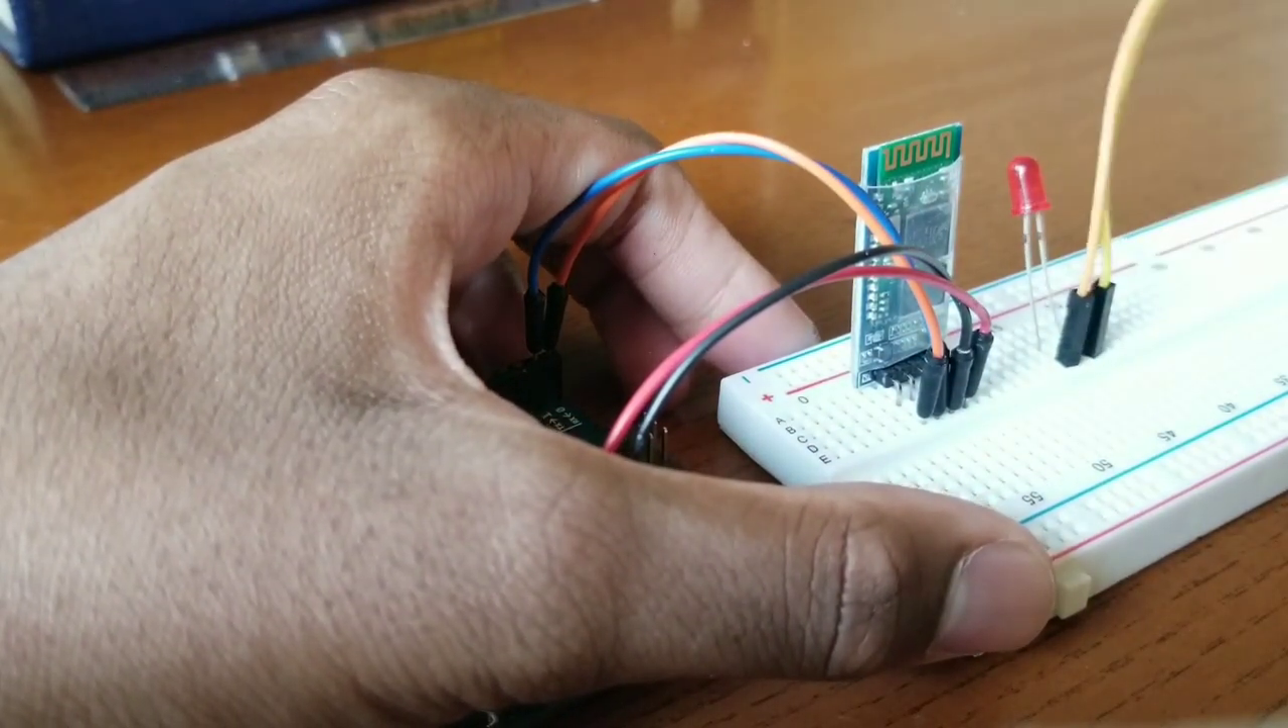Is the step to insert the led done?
Yes.